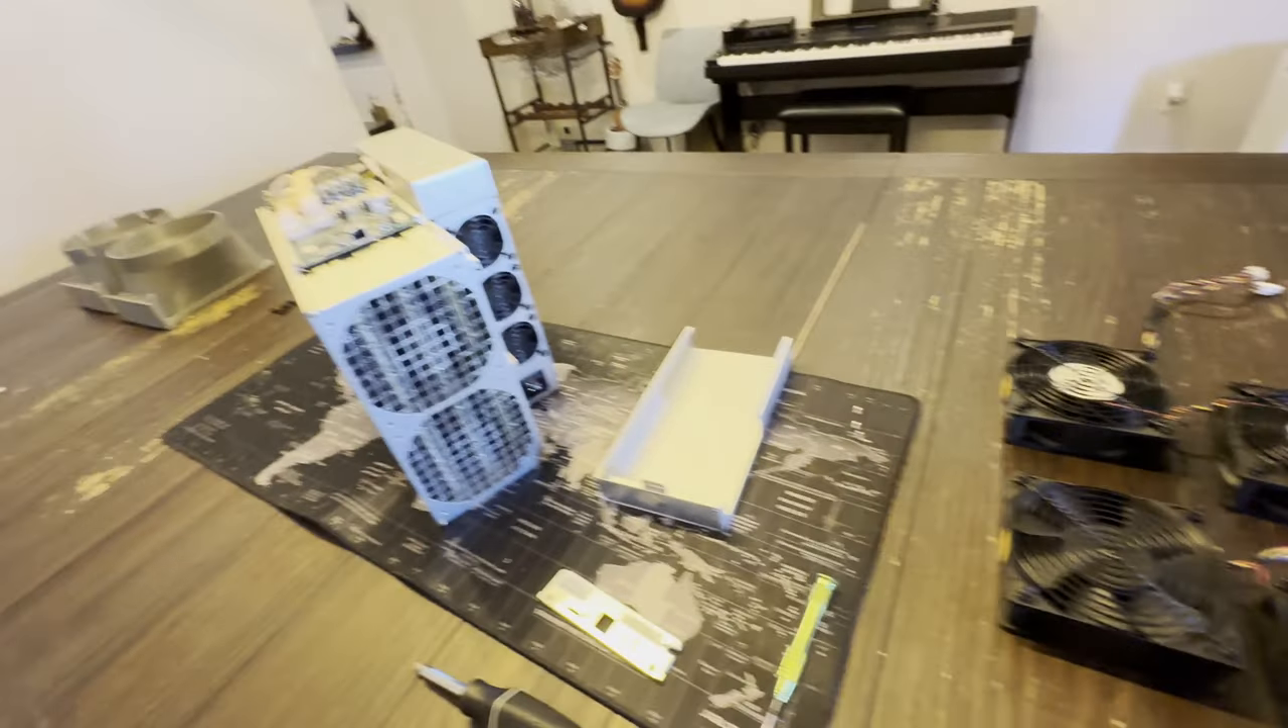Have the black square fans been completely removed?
Yes.